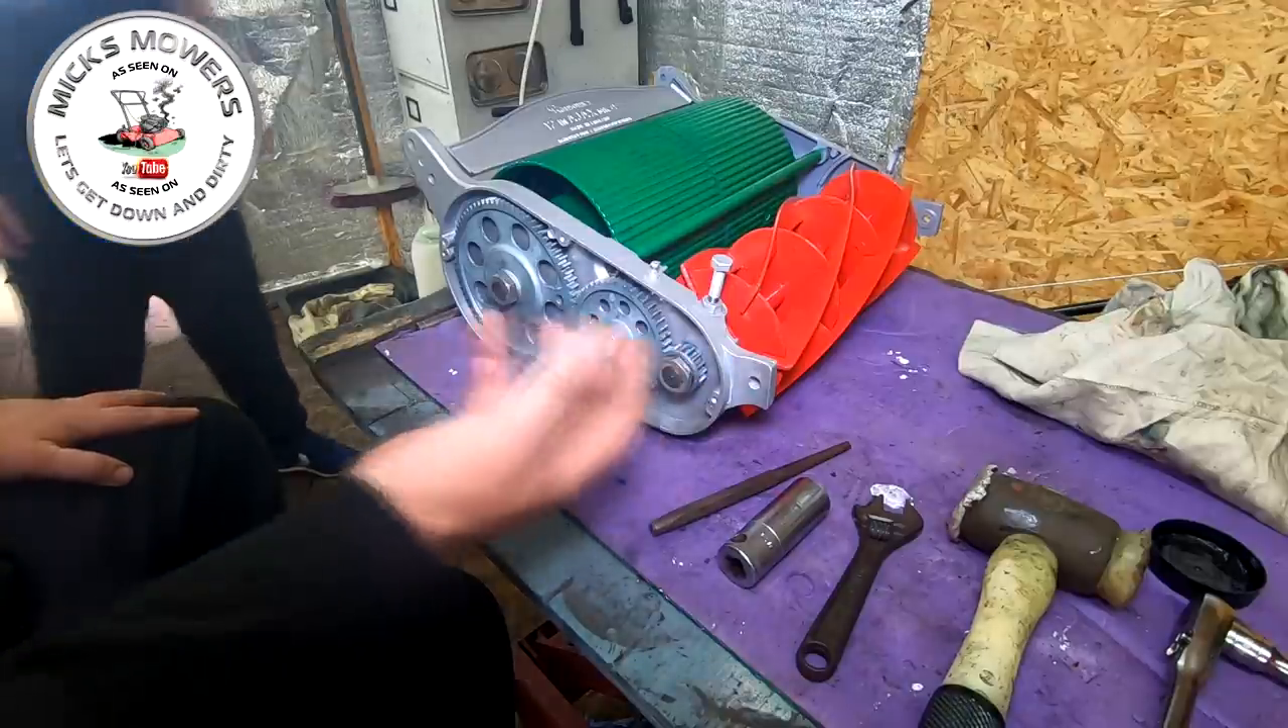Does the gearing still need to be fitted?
No.